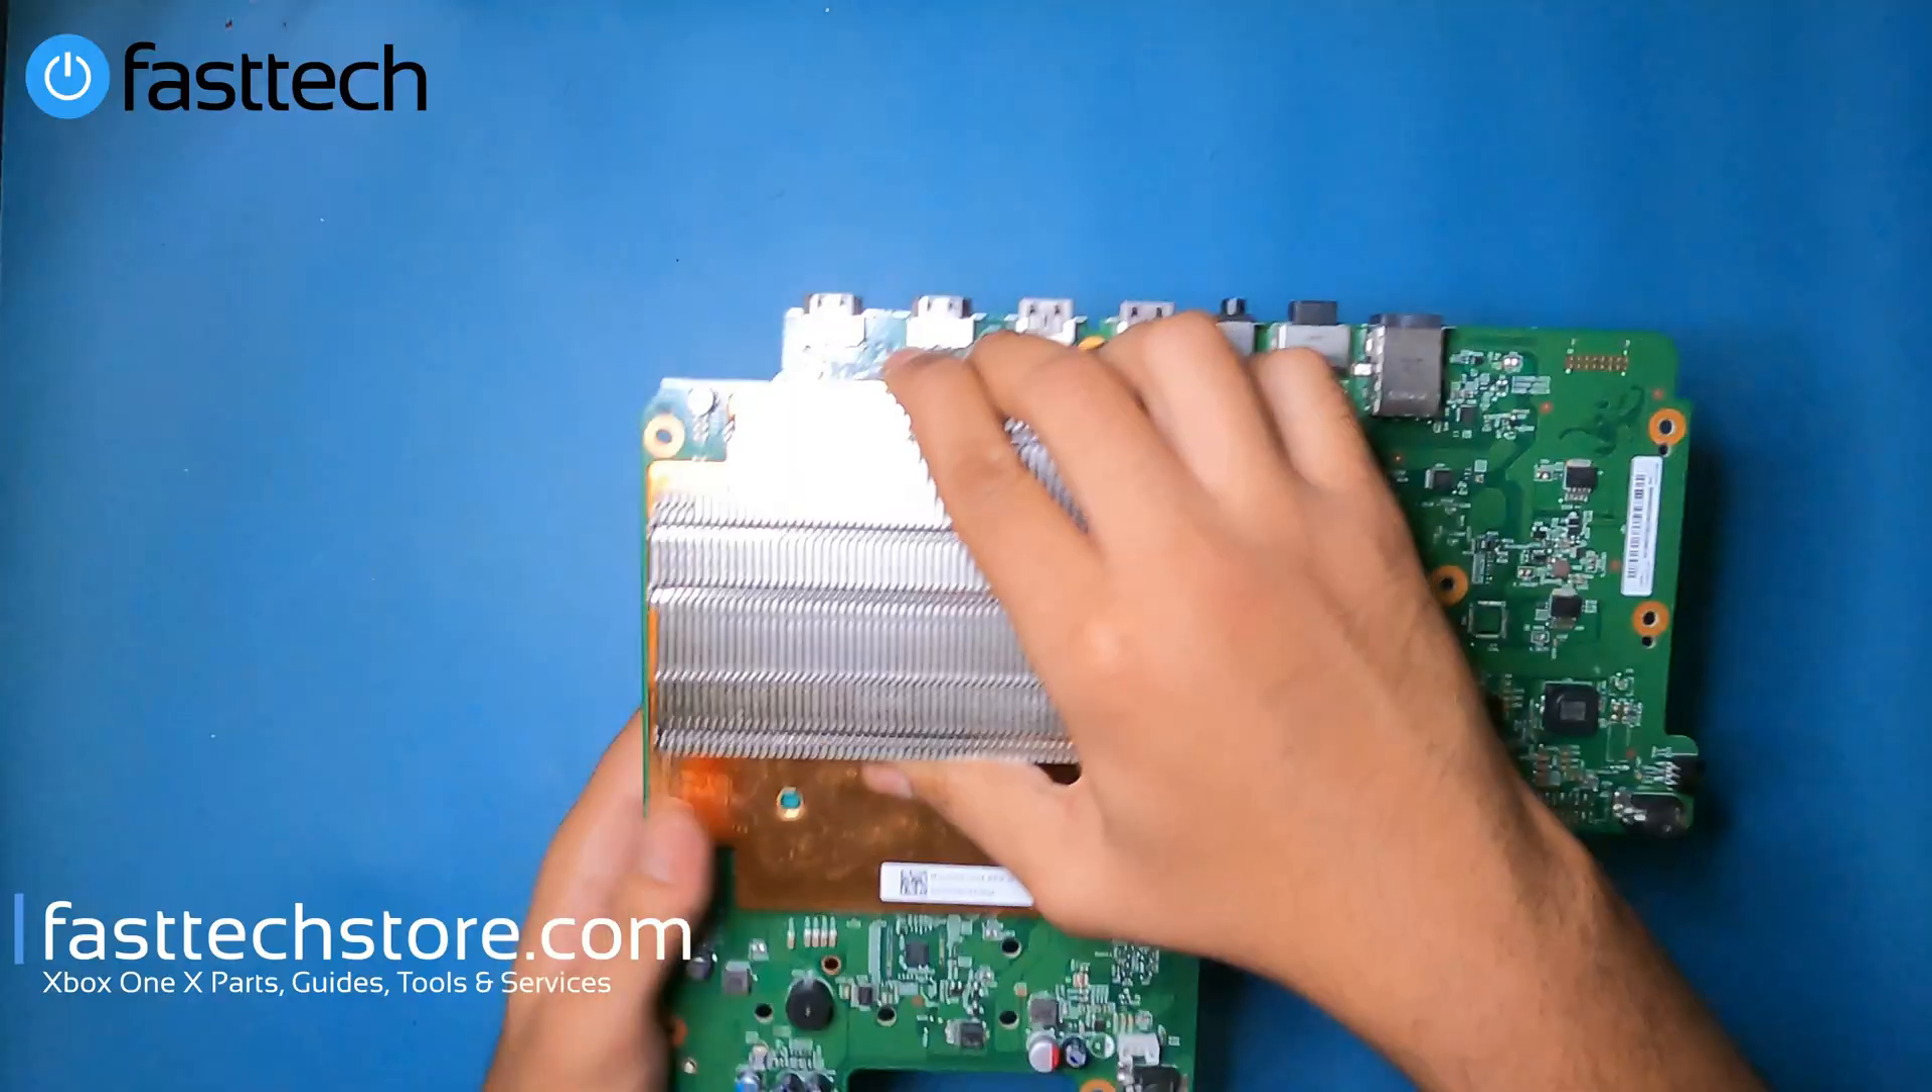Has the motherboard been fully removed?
Yes.